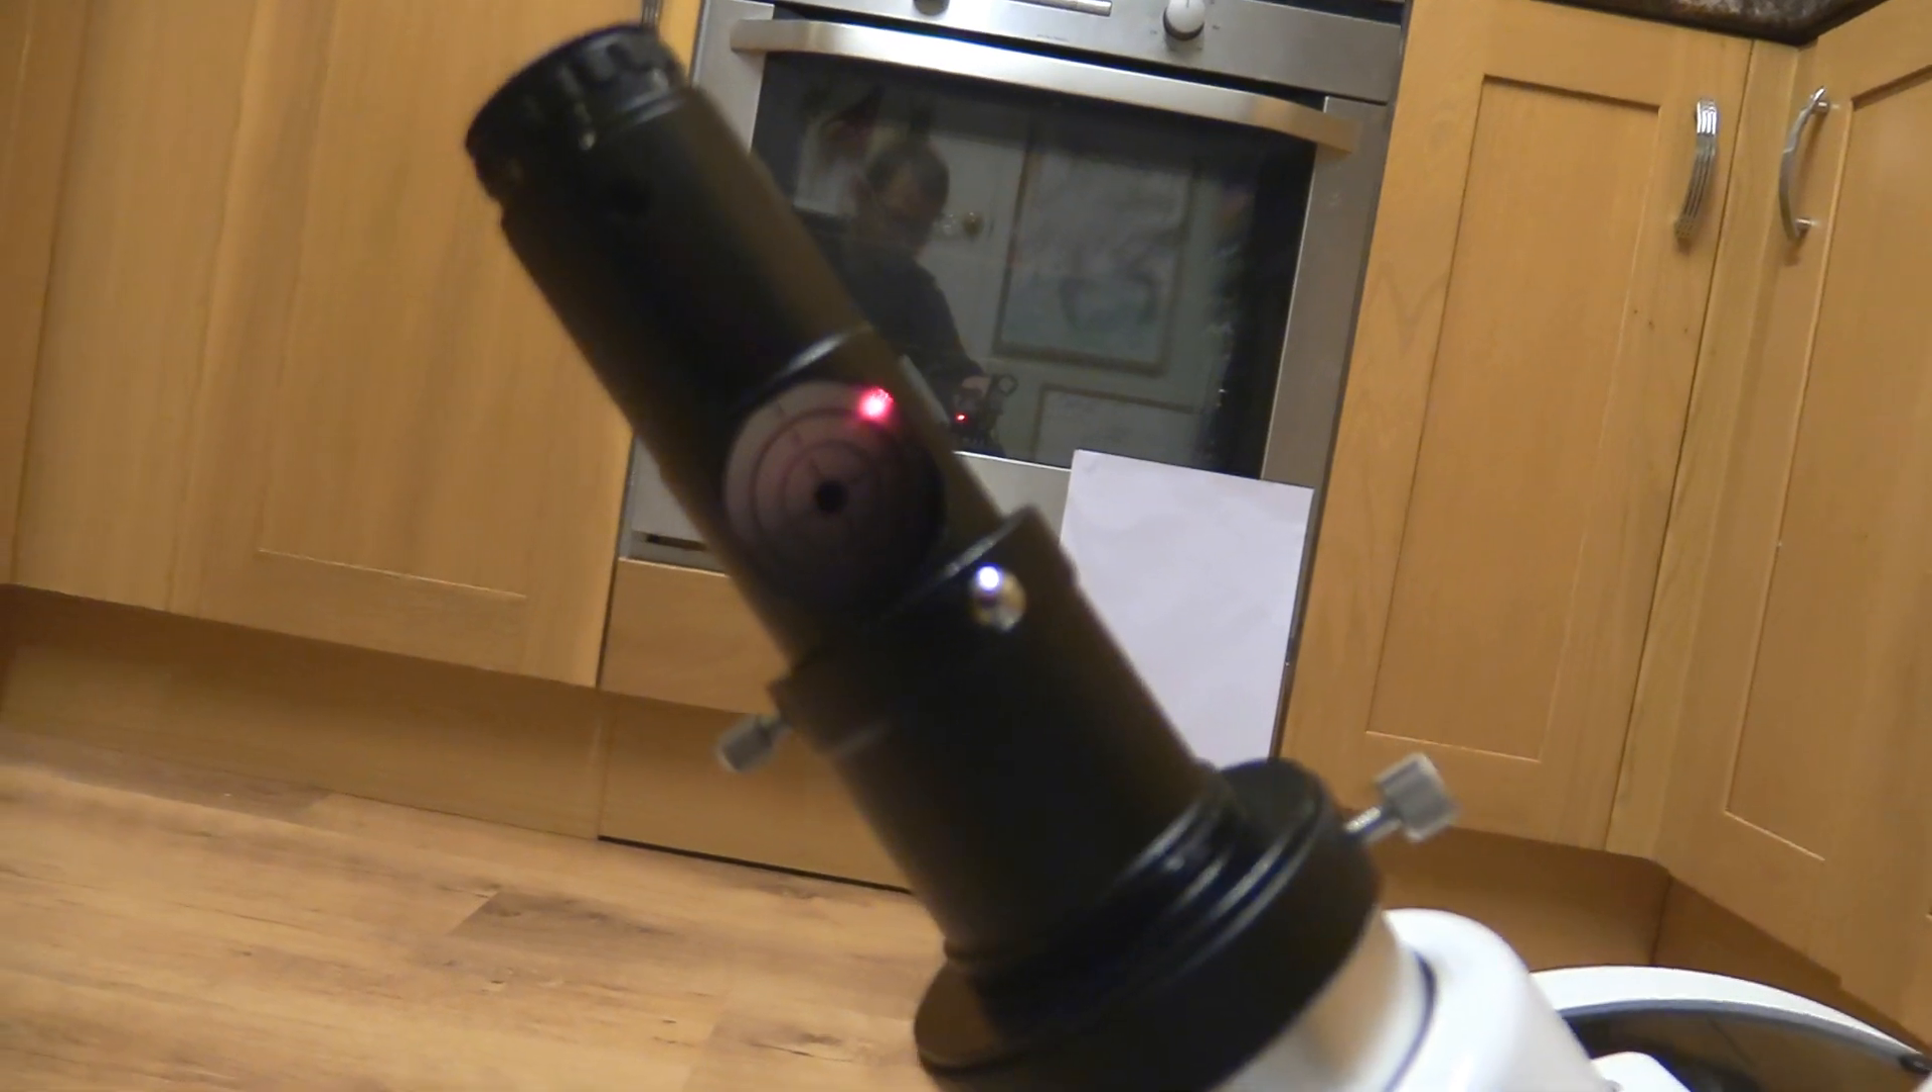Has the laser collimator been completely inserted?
Yes.